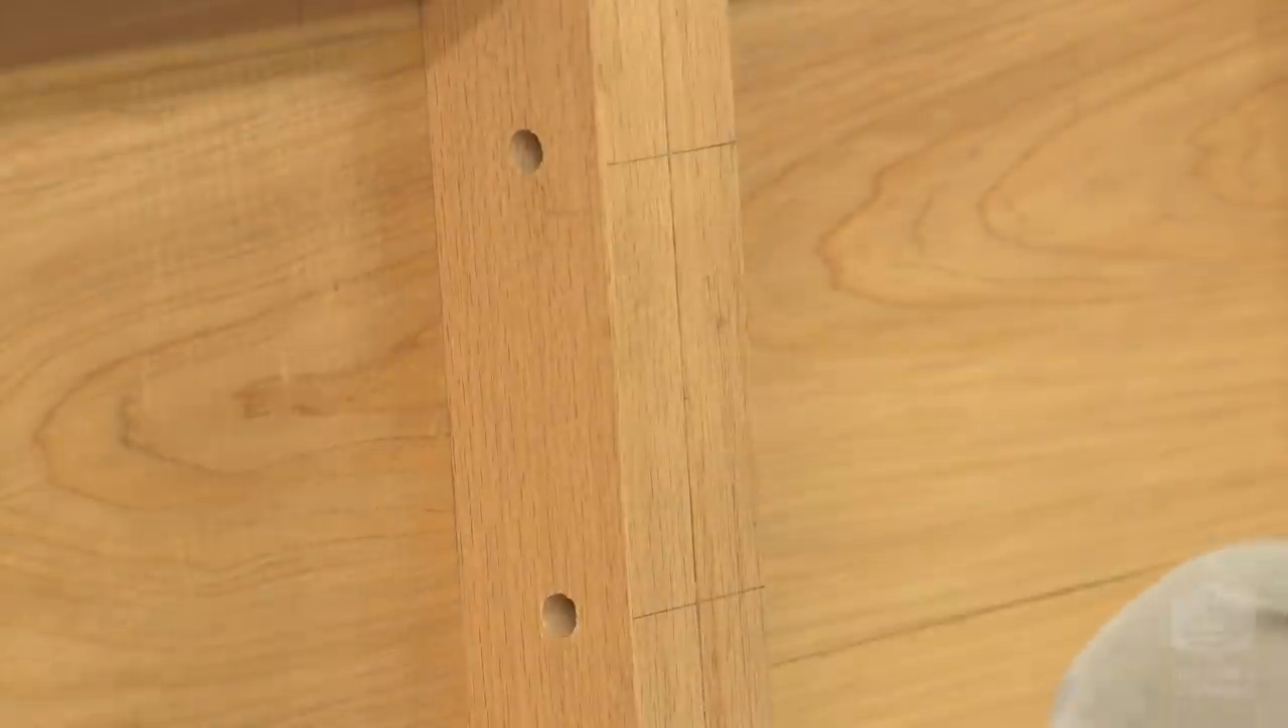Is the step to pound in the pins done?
No.